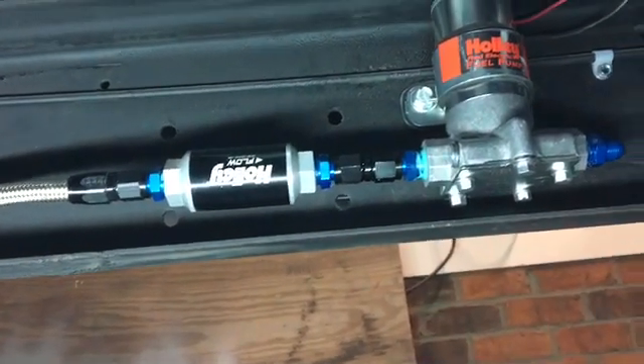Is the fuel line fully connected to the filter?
Yes.